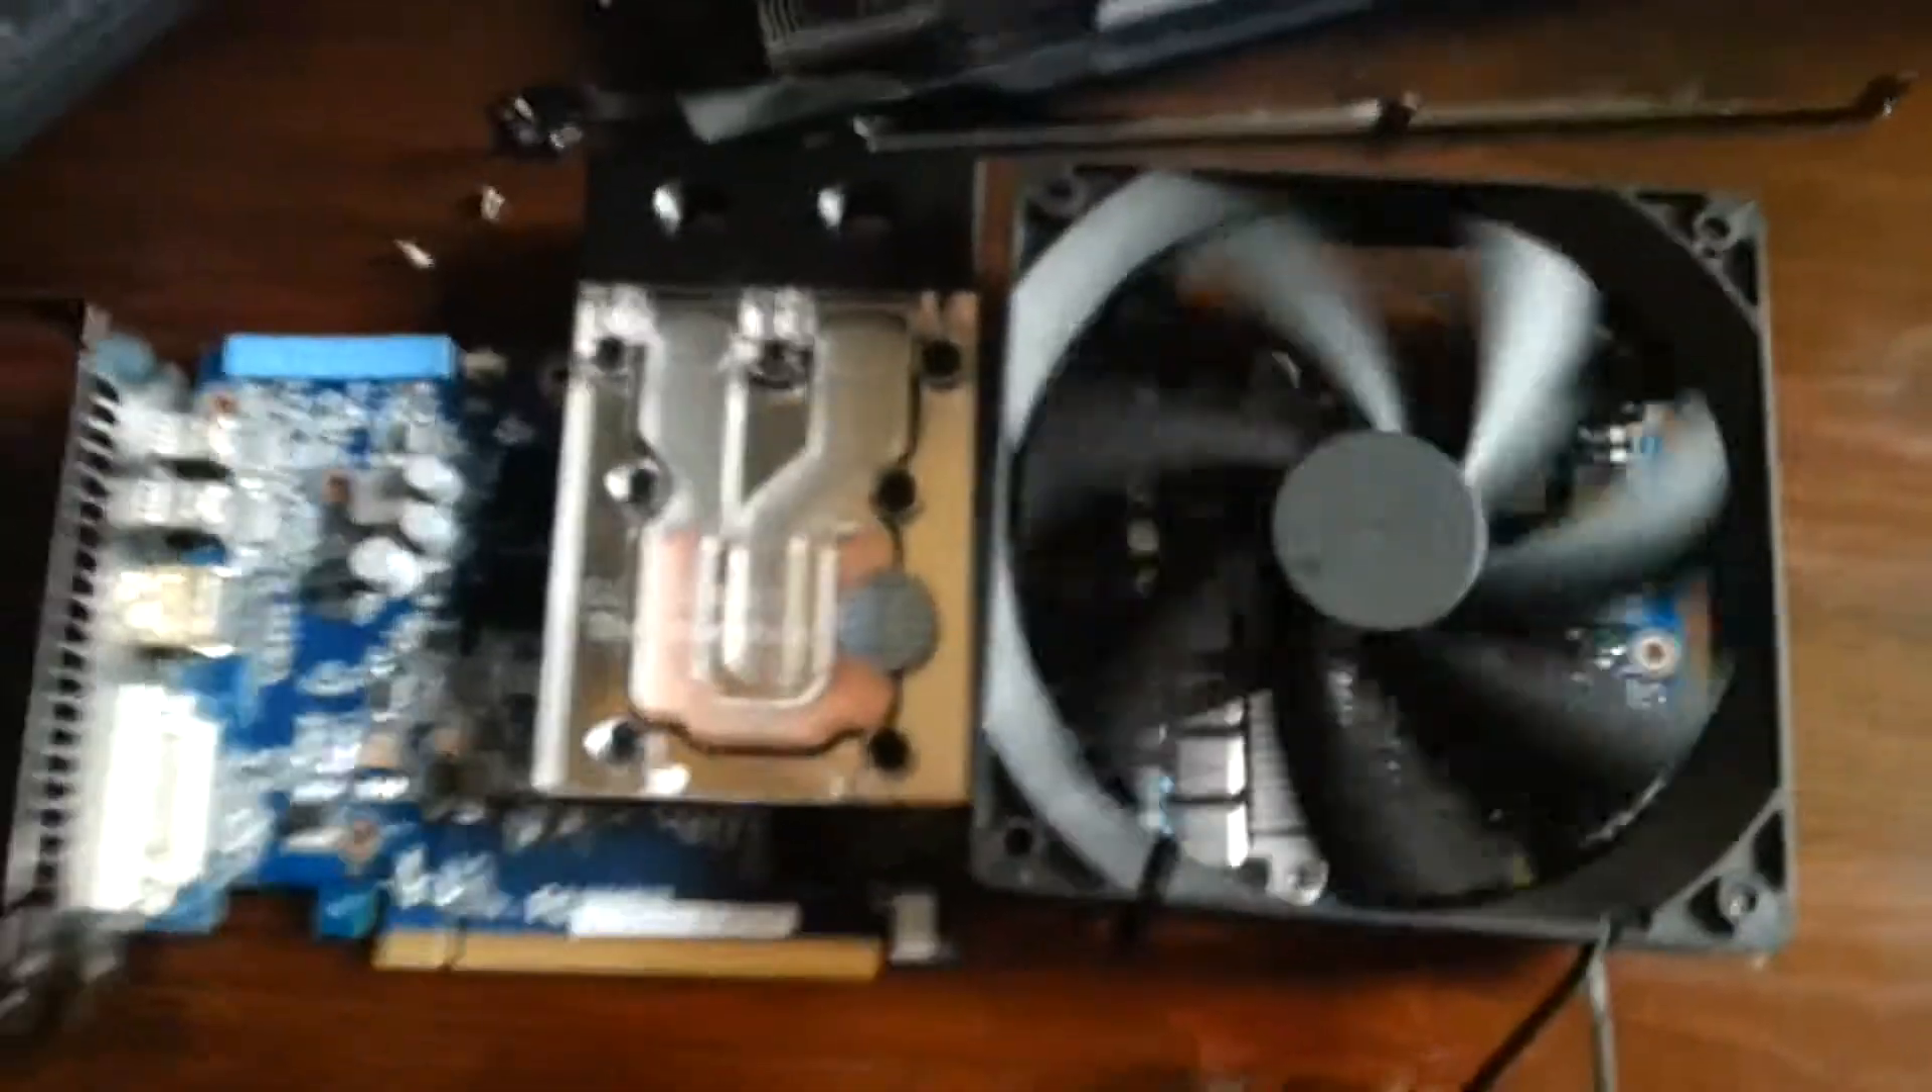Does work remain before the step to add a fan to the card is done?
No.